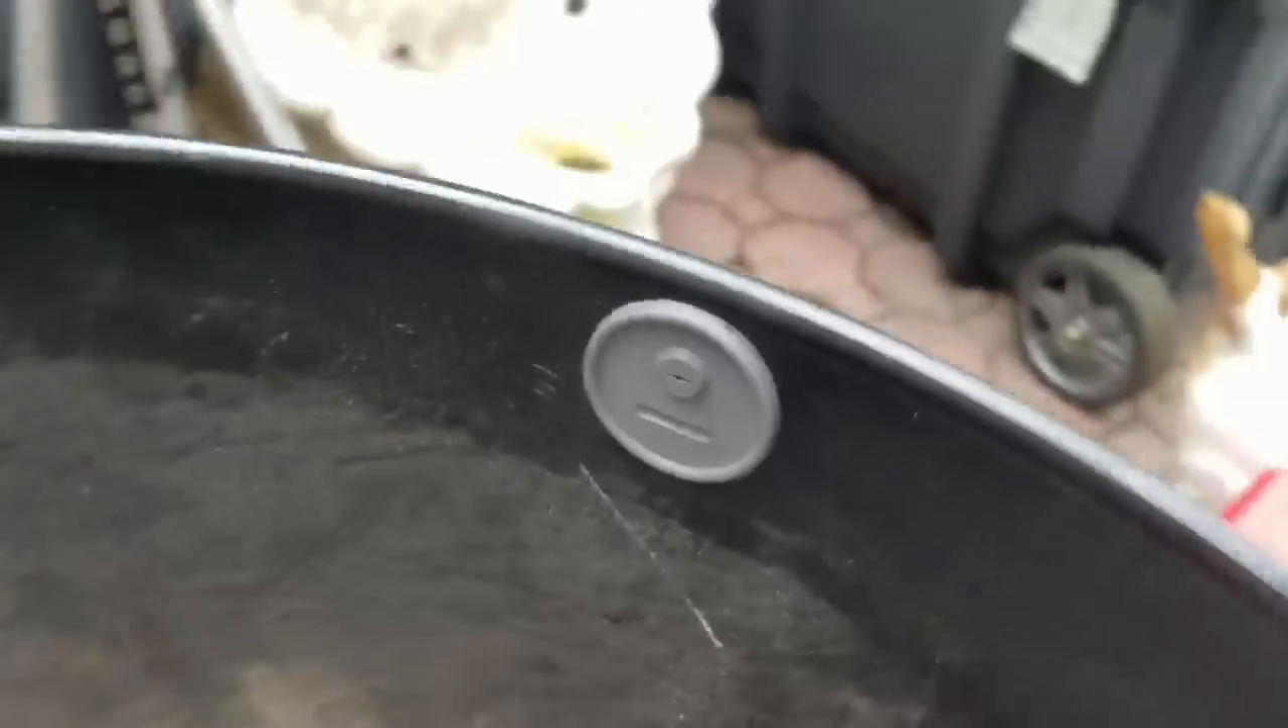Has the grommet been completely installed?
Yes.